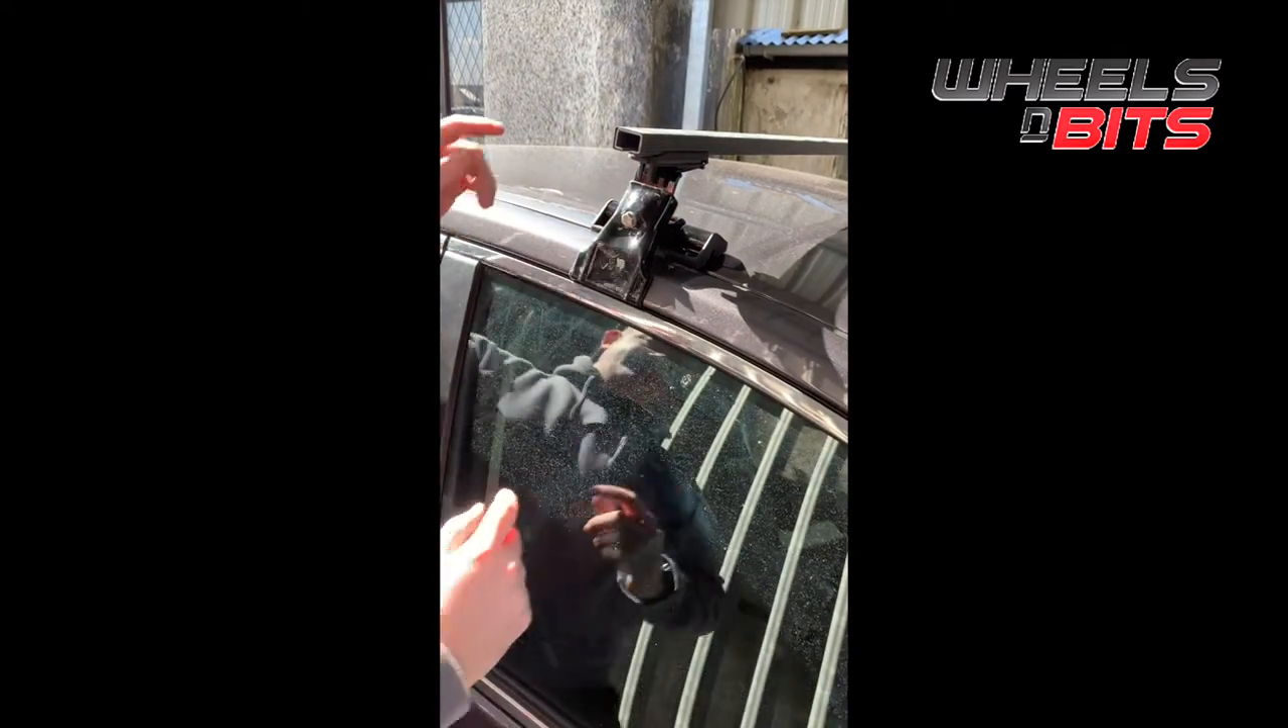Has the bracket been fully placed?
Yes.